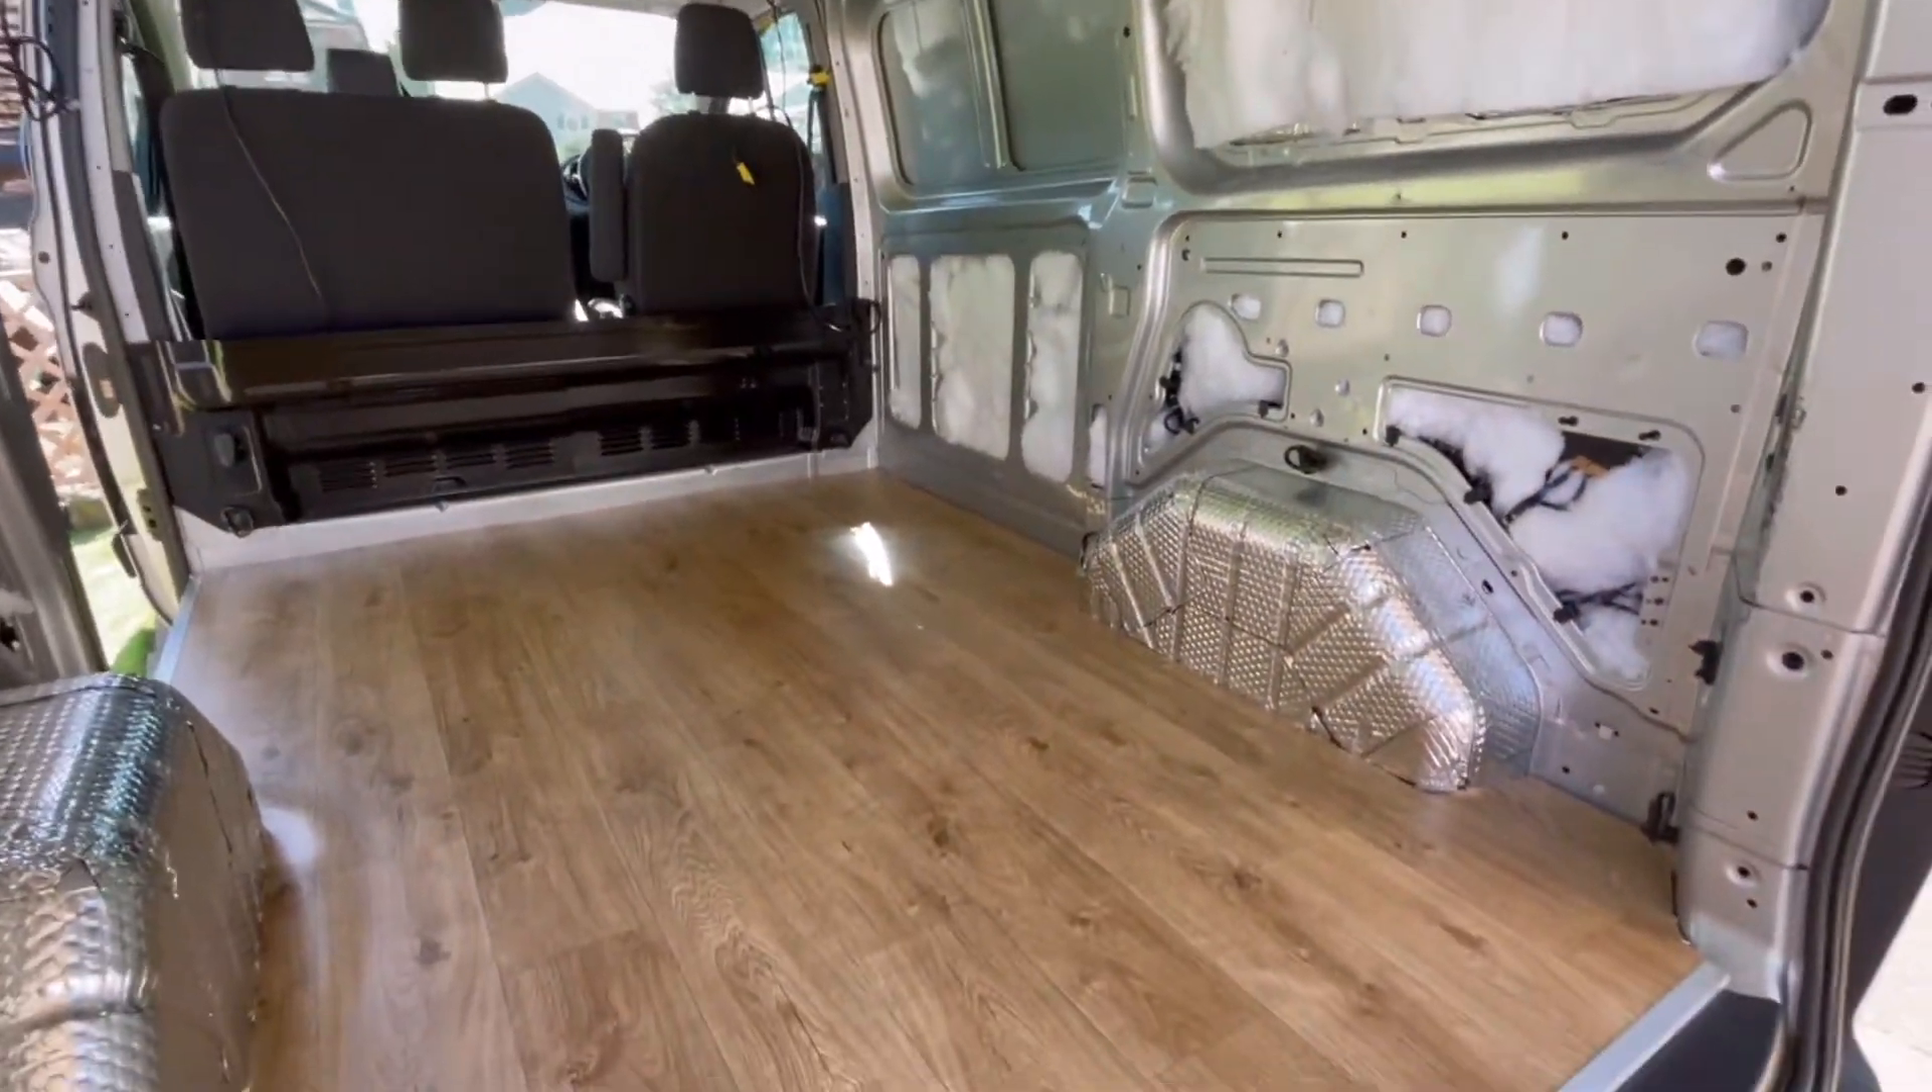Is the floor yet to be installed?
No.